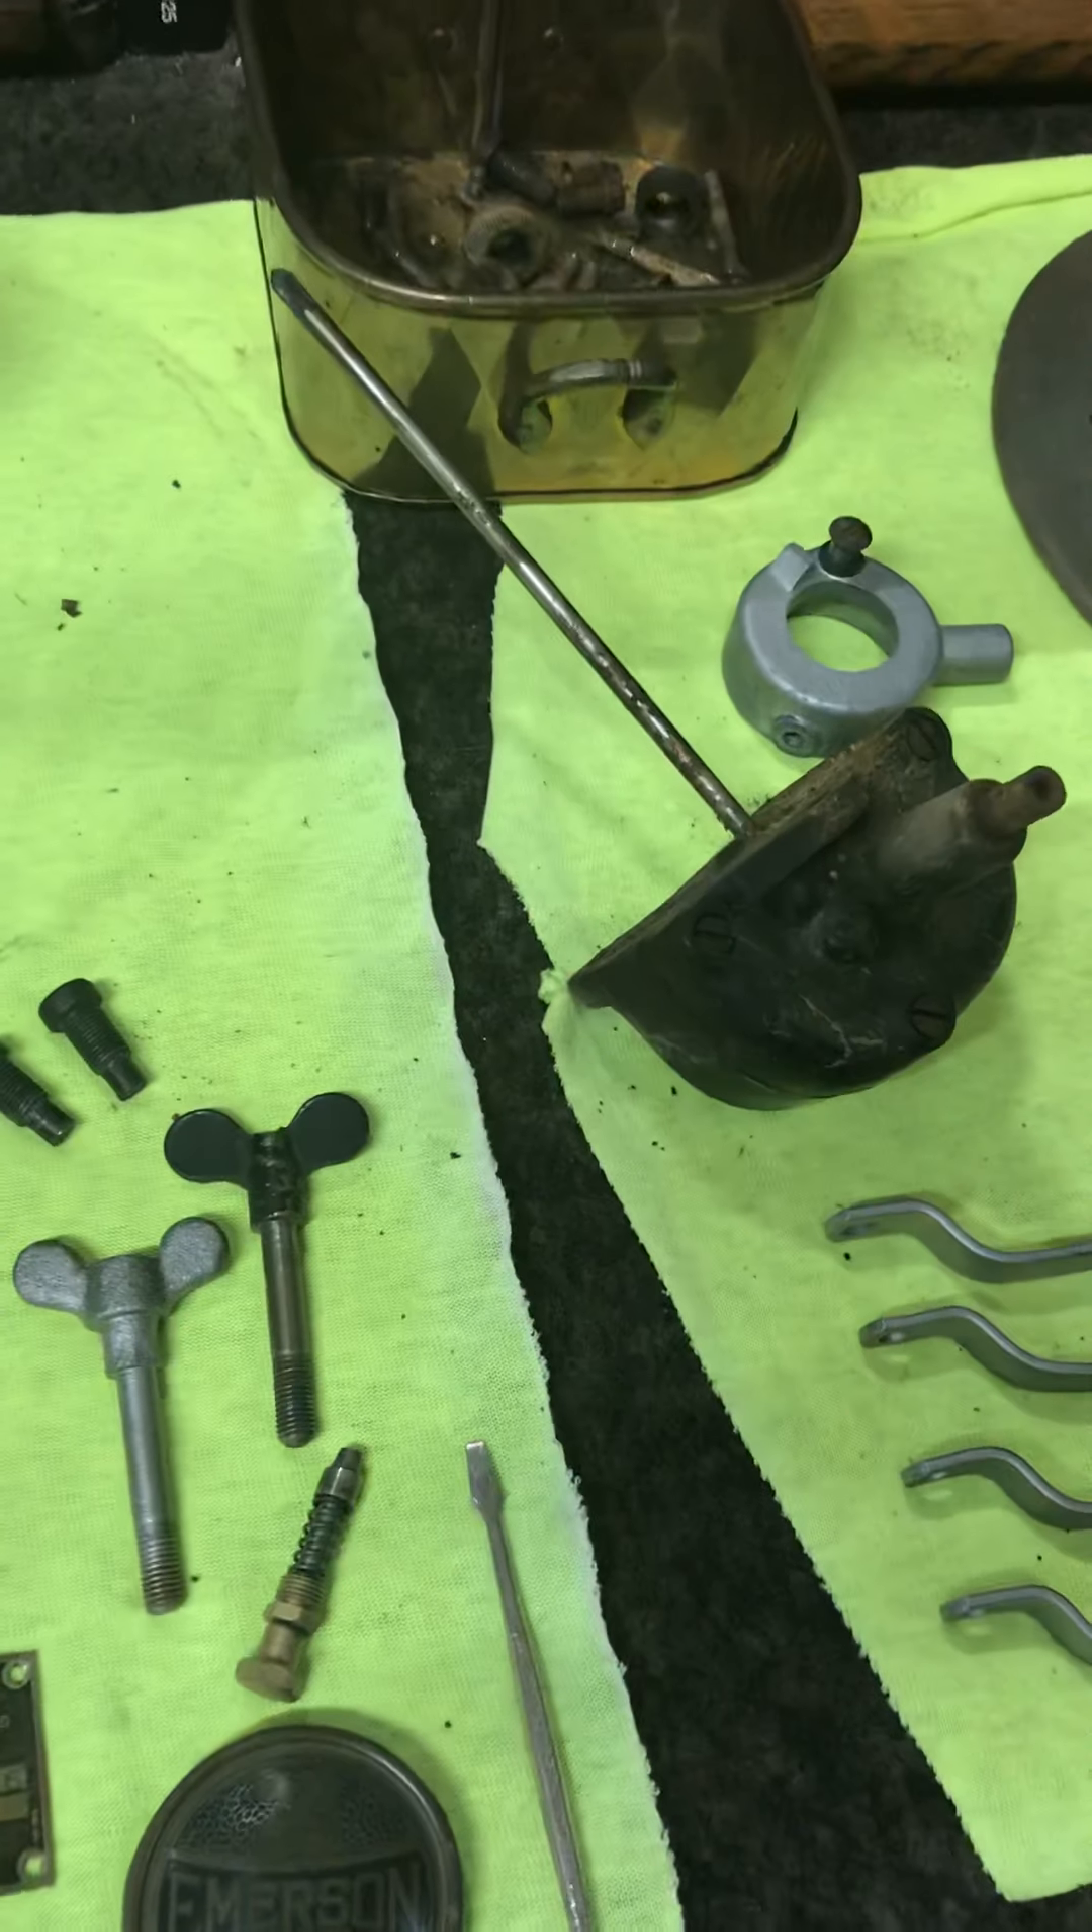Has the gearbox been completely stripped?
No.